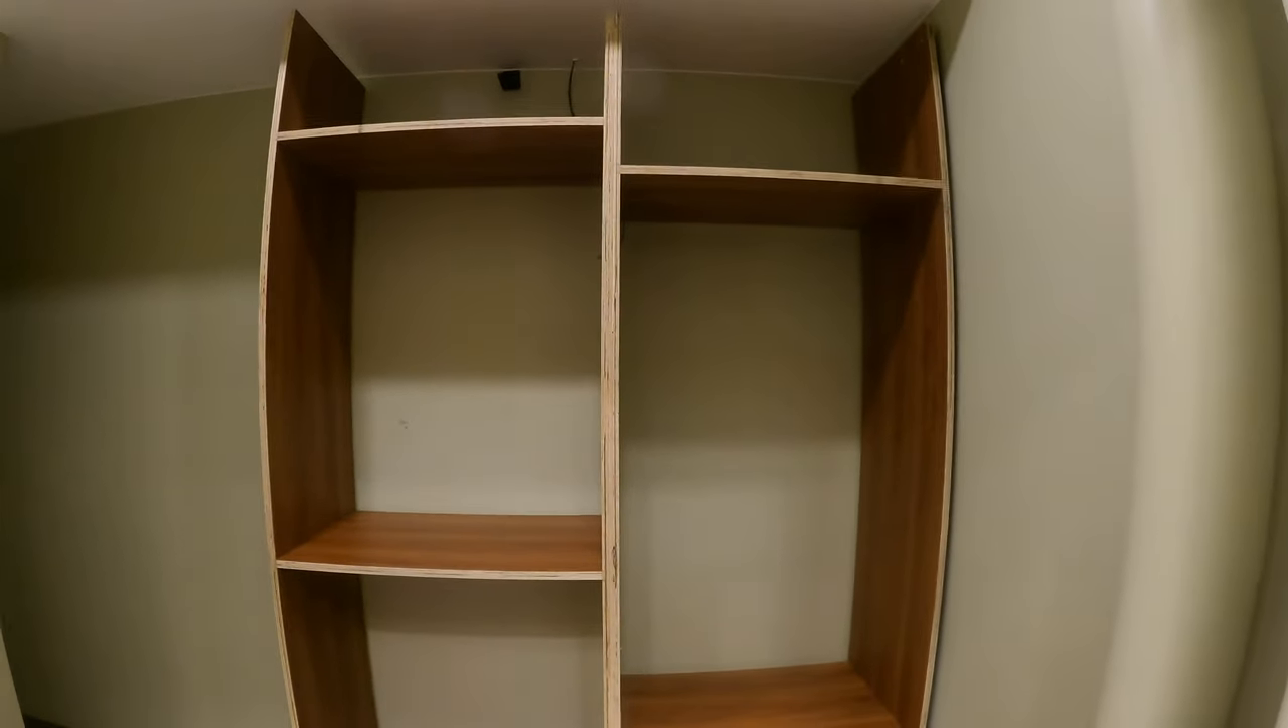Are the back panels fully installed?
No.